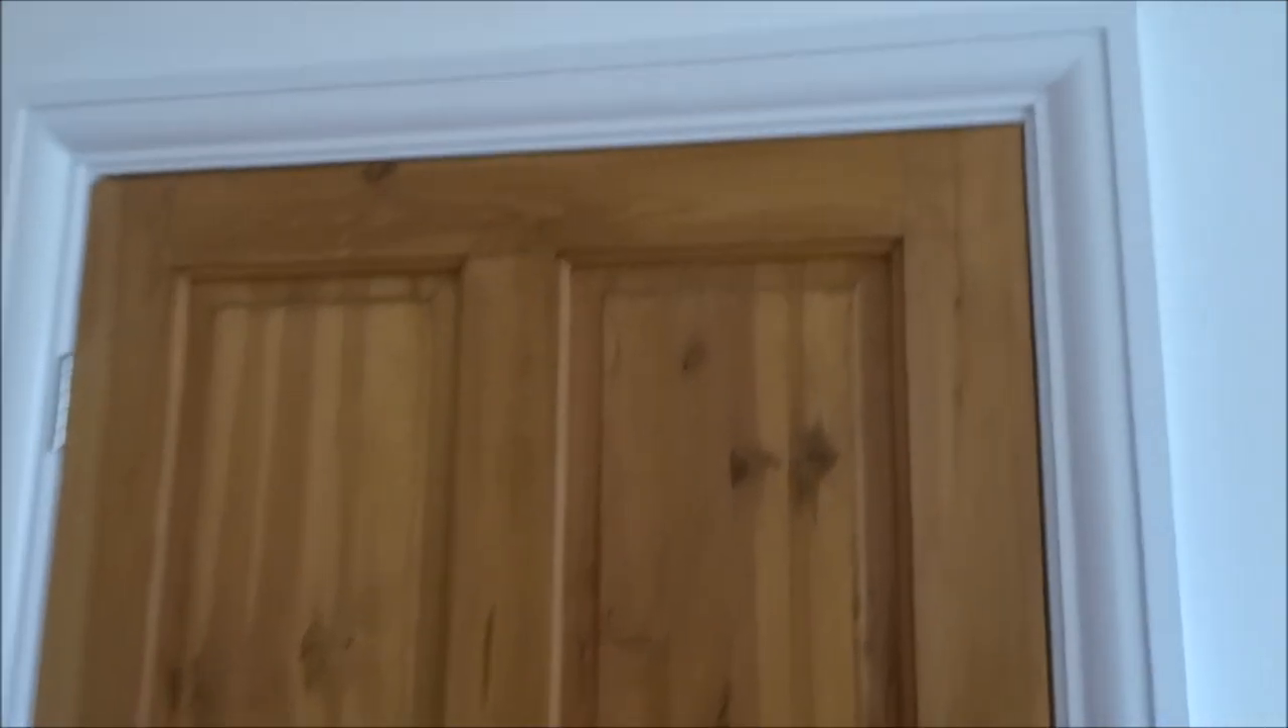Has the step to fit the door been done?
Yes.